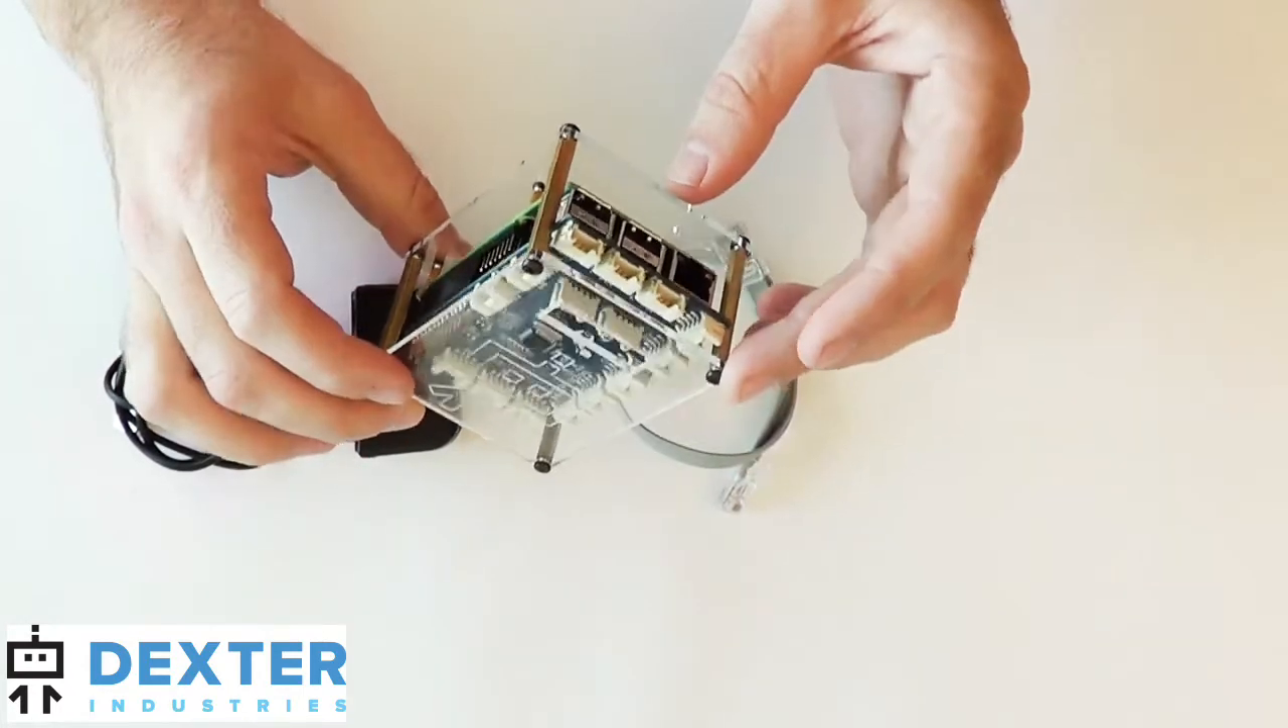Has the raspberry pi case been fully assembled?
Yes.